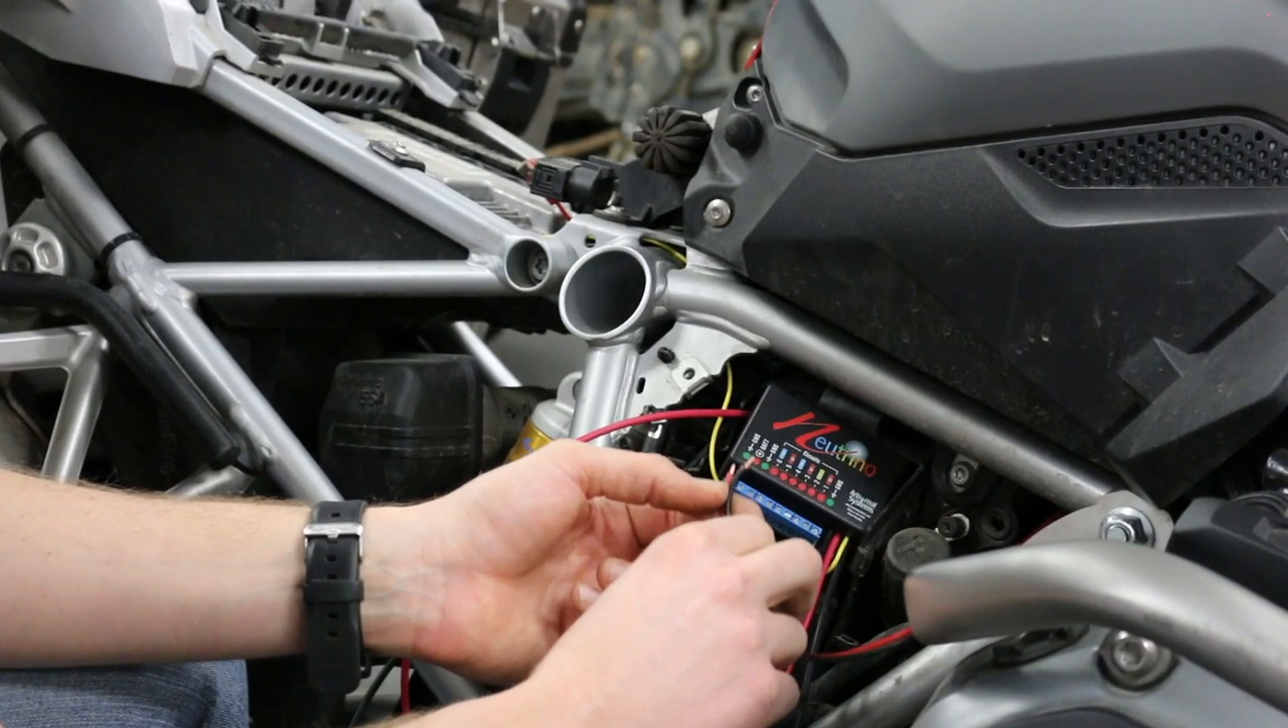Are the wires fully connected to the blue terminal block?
No.